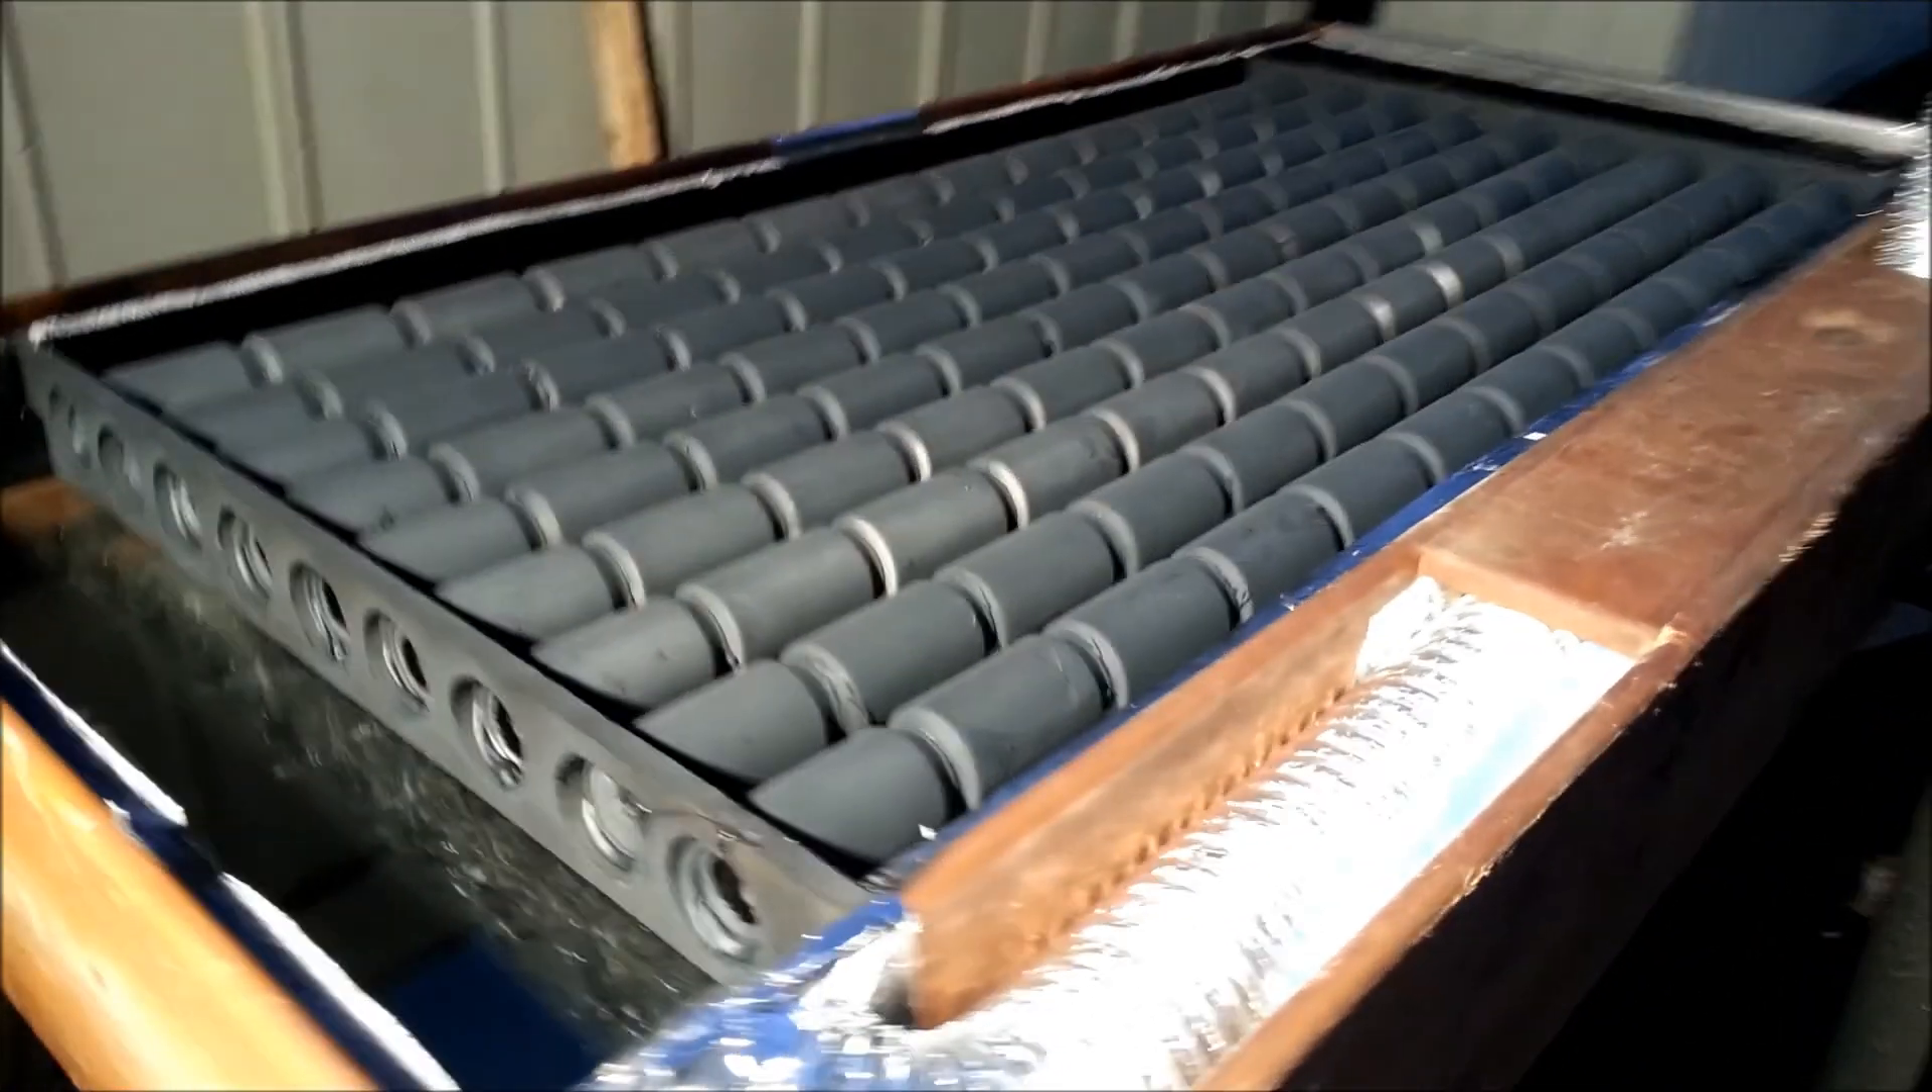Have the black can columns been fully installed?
Yes.